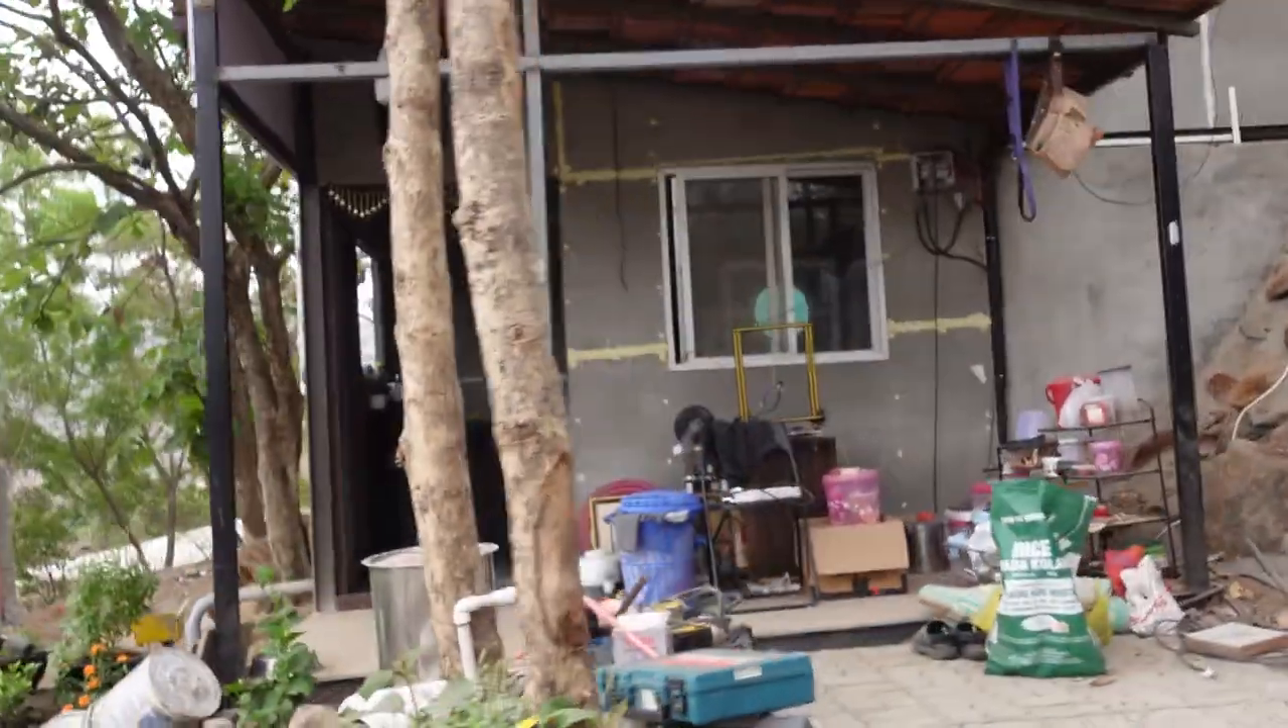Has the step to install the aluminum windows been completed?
Yes.